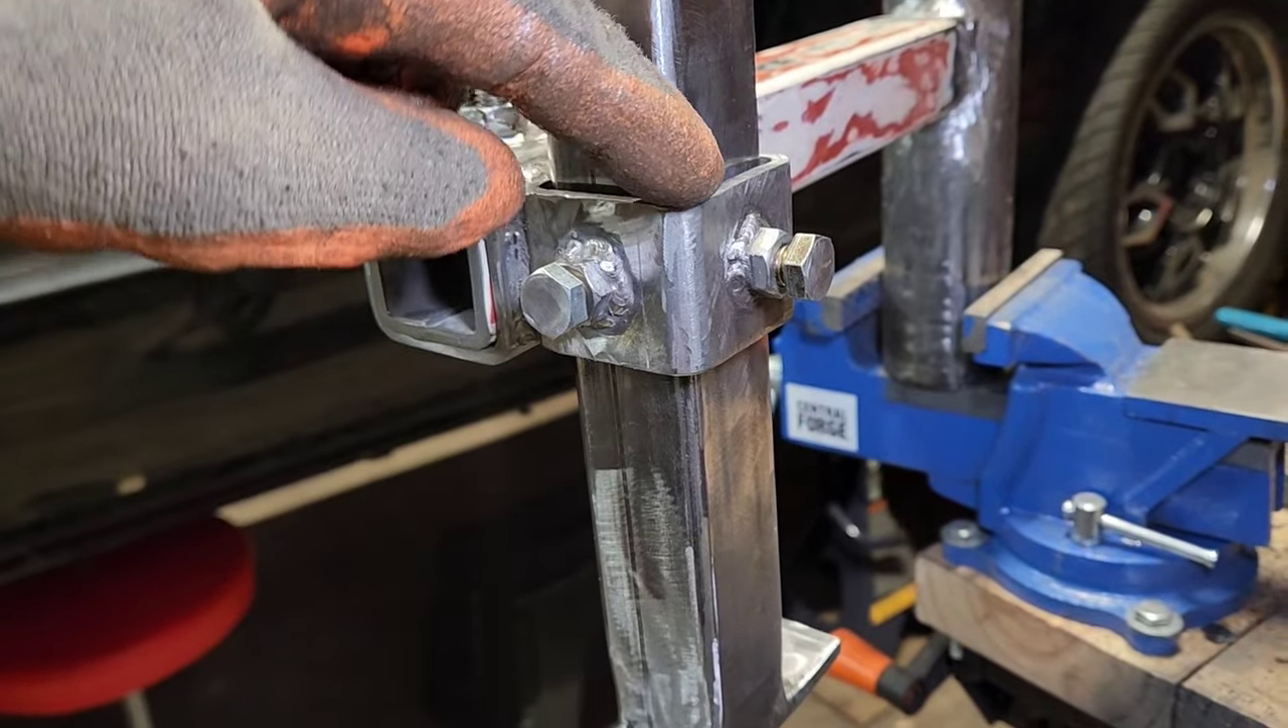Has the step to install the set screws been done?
Yes.